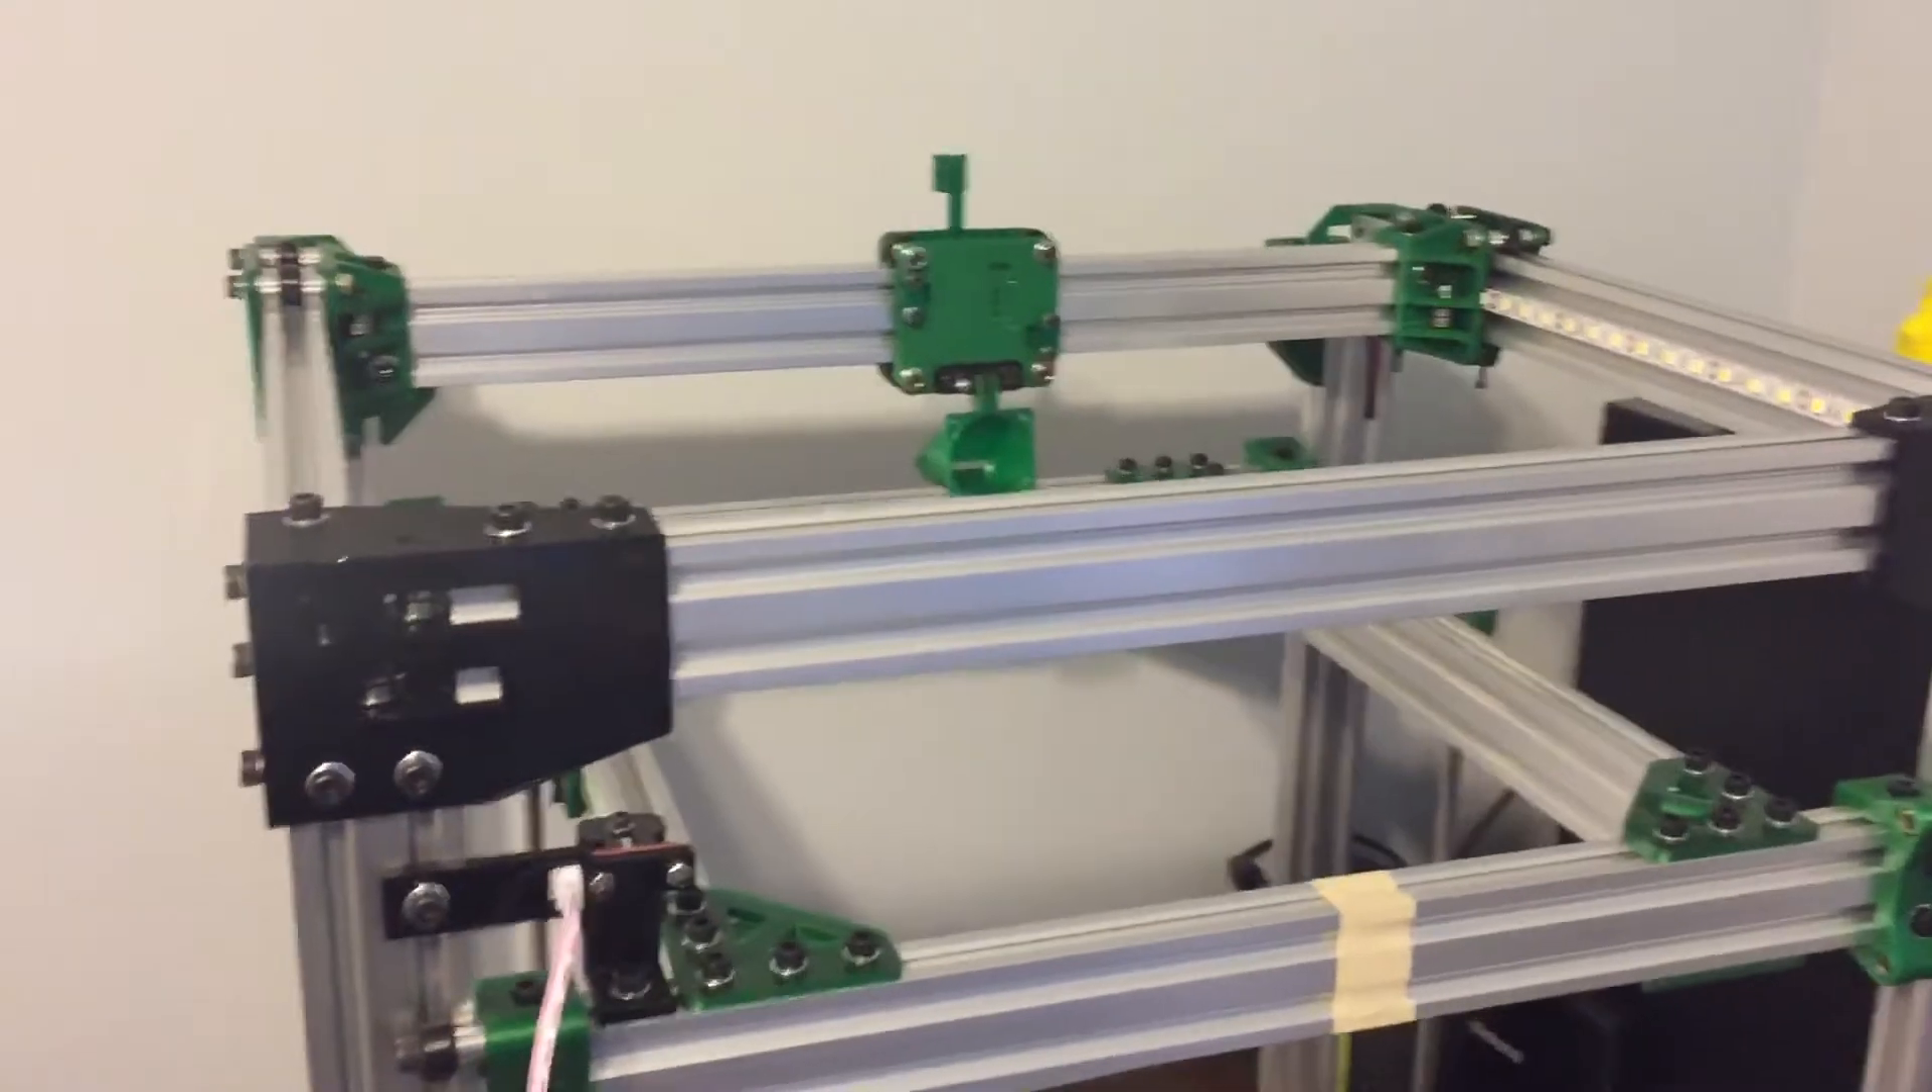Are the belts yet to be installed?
Yes.